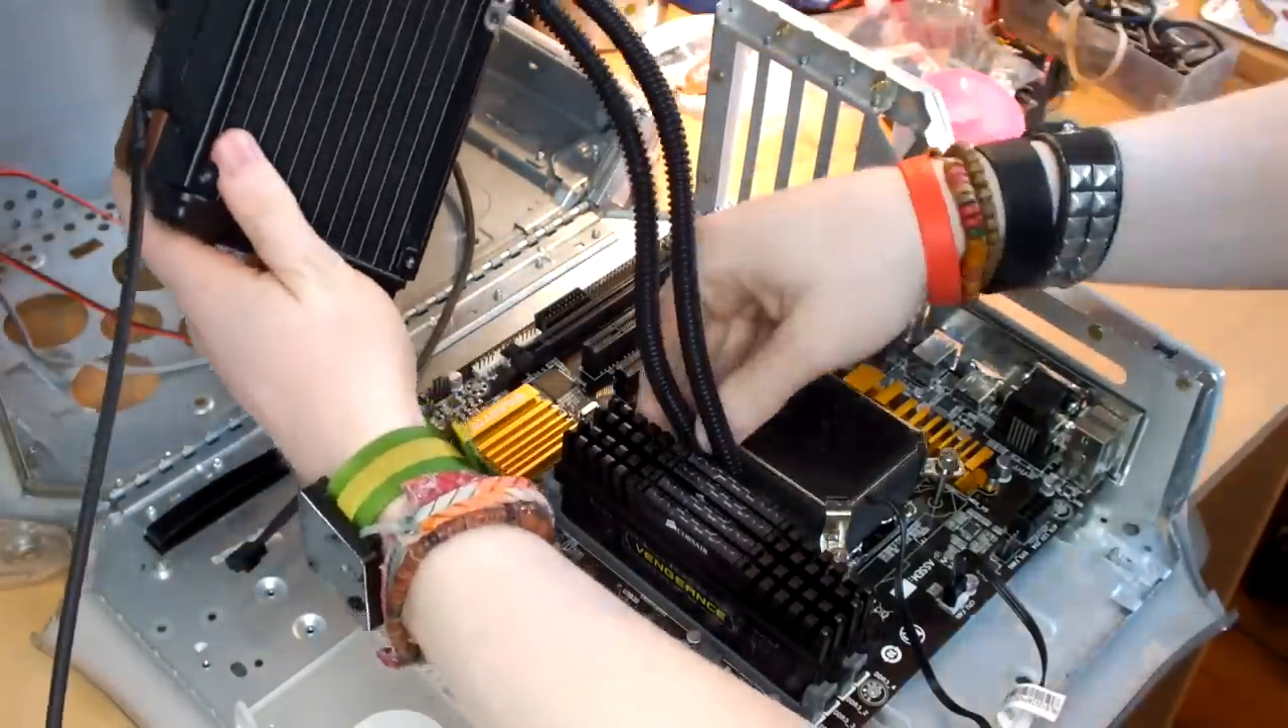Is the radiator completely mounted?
No.